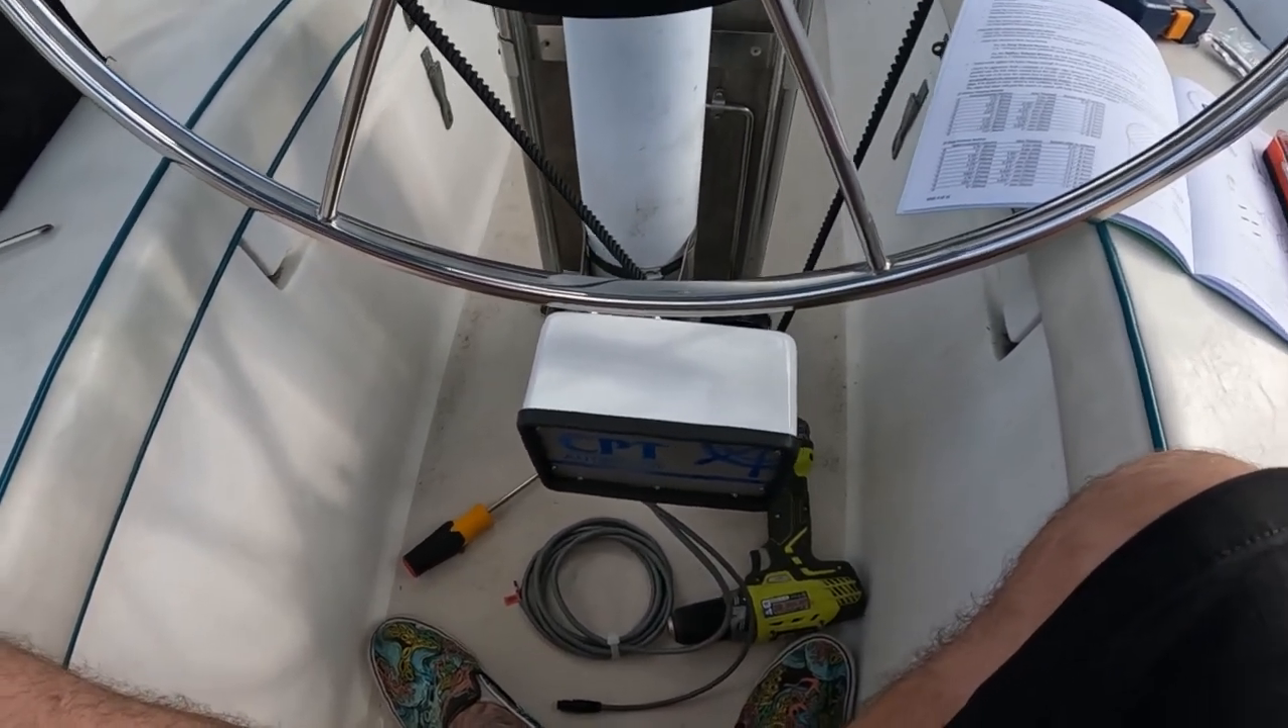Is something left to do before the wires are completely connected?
Yes.